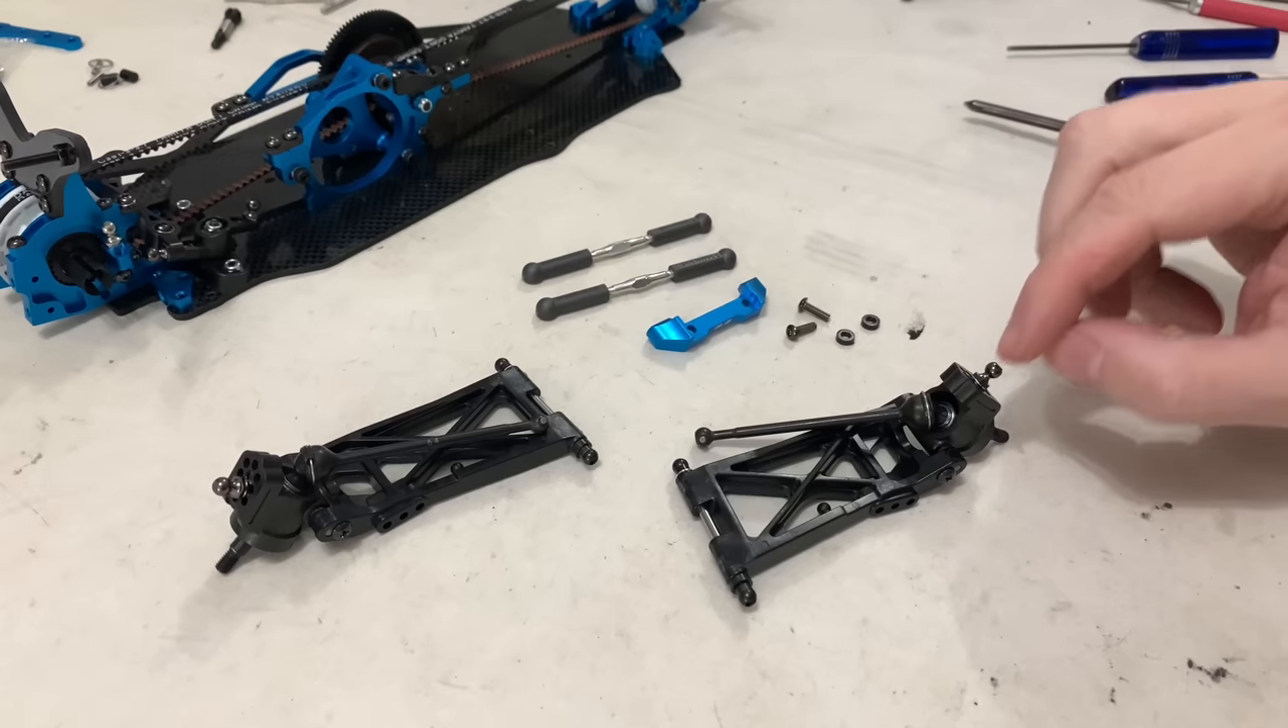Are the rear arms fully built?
Yes.